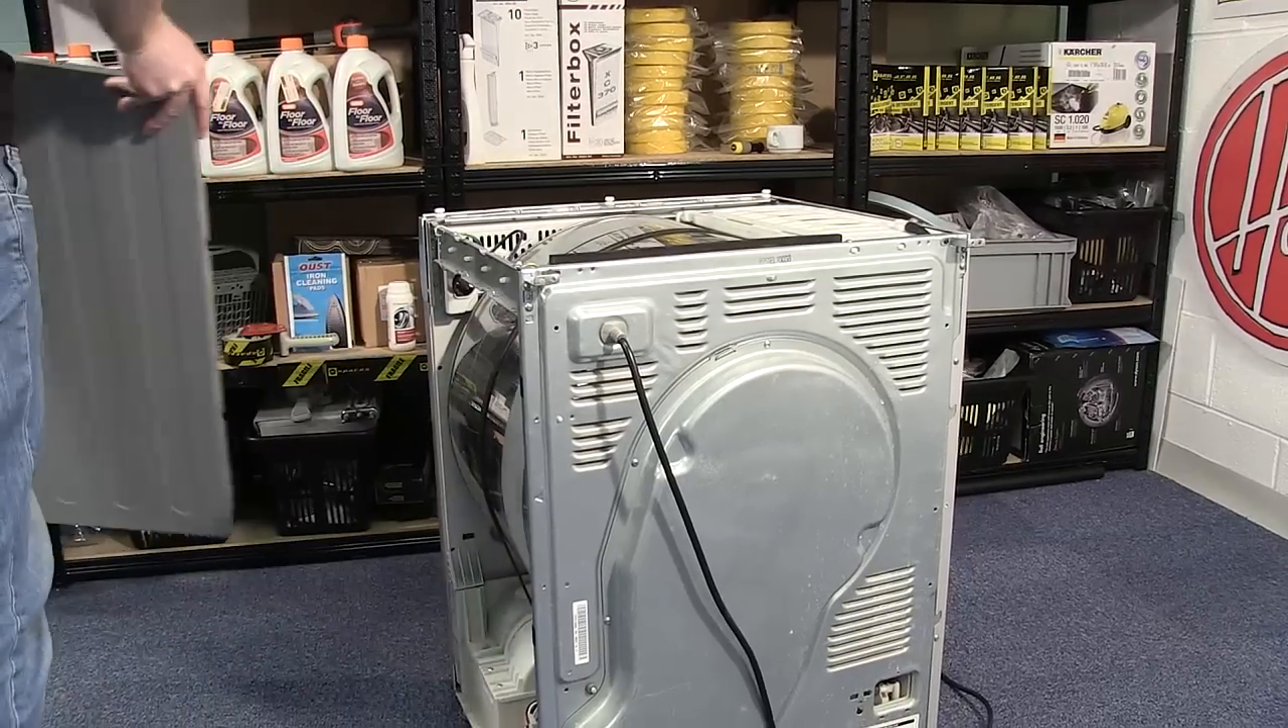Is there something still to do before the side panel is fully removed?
No.